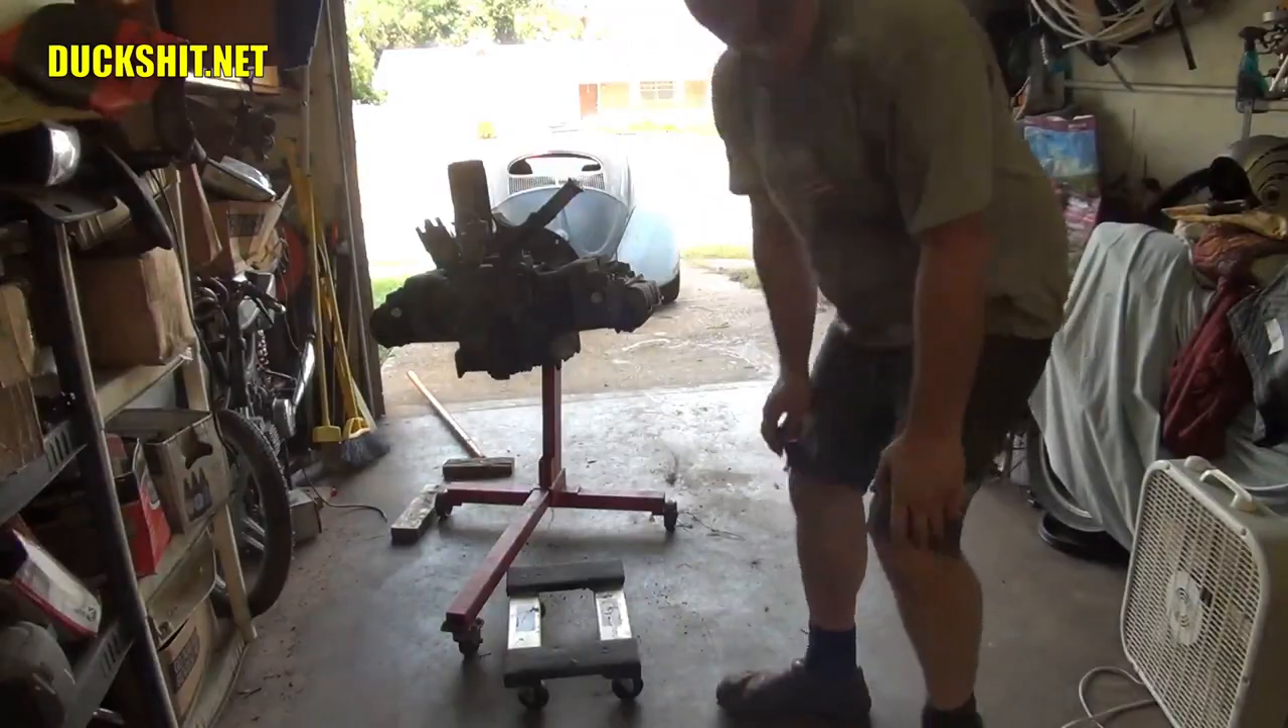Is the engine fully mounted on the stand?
Yes.